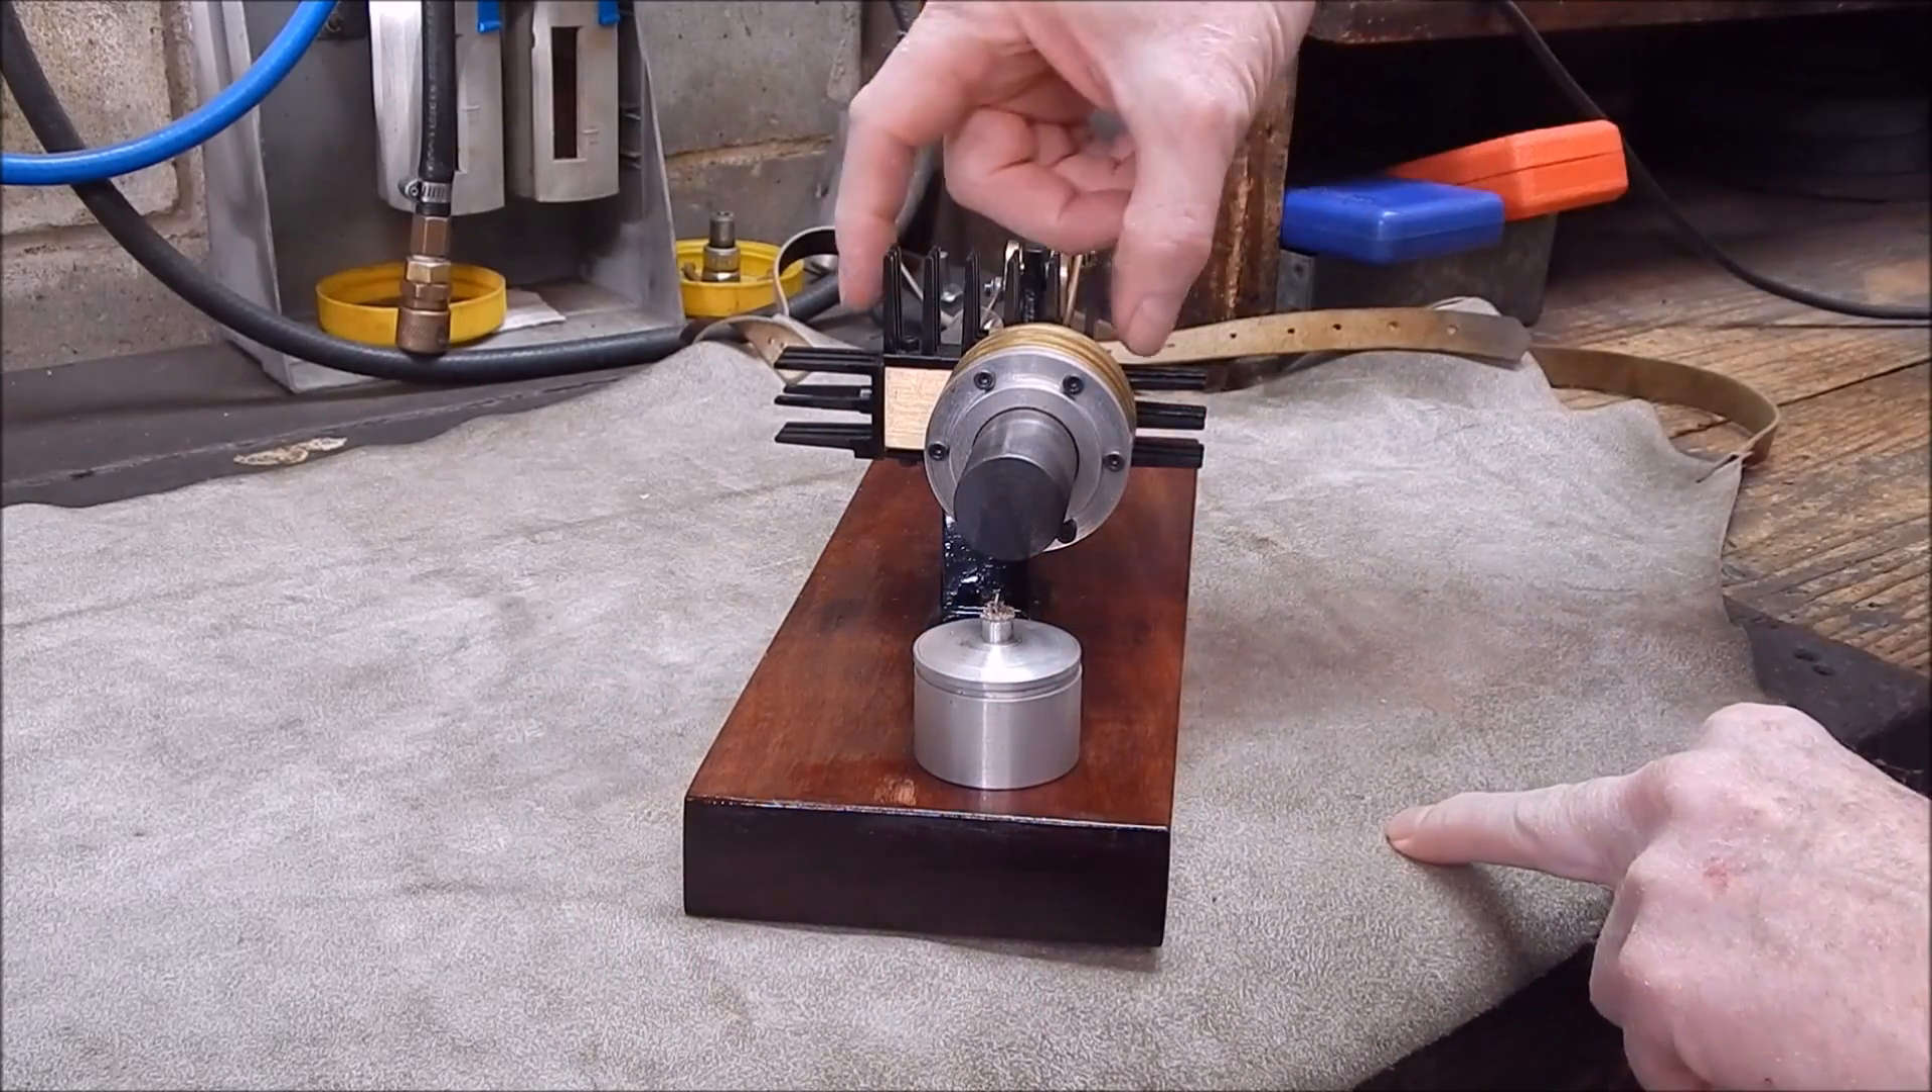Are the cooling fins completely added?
Yes.